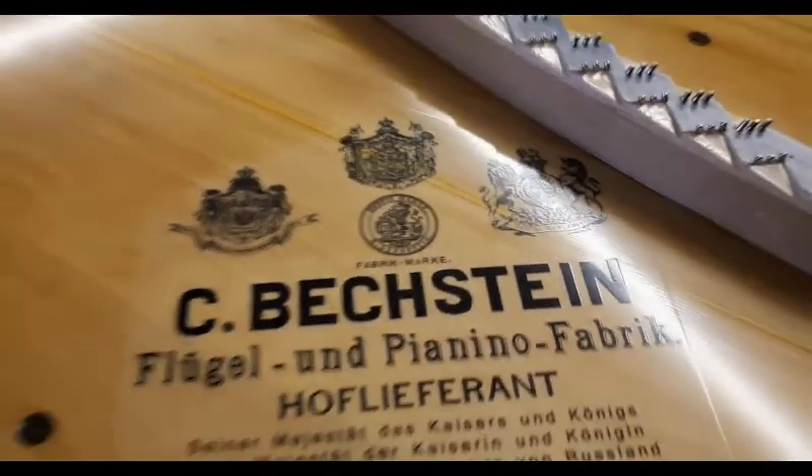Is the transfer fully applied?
Yes.